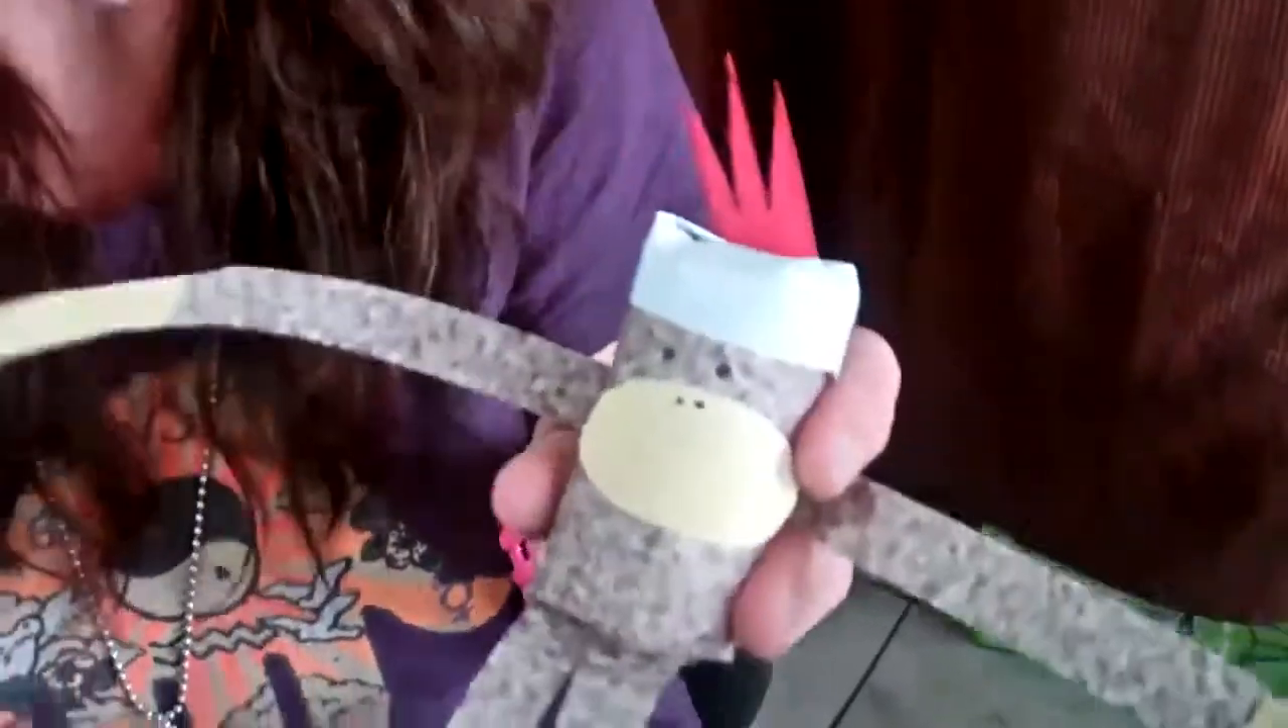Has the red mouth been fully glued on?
No.